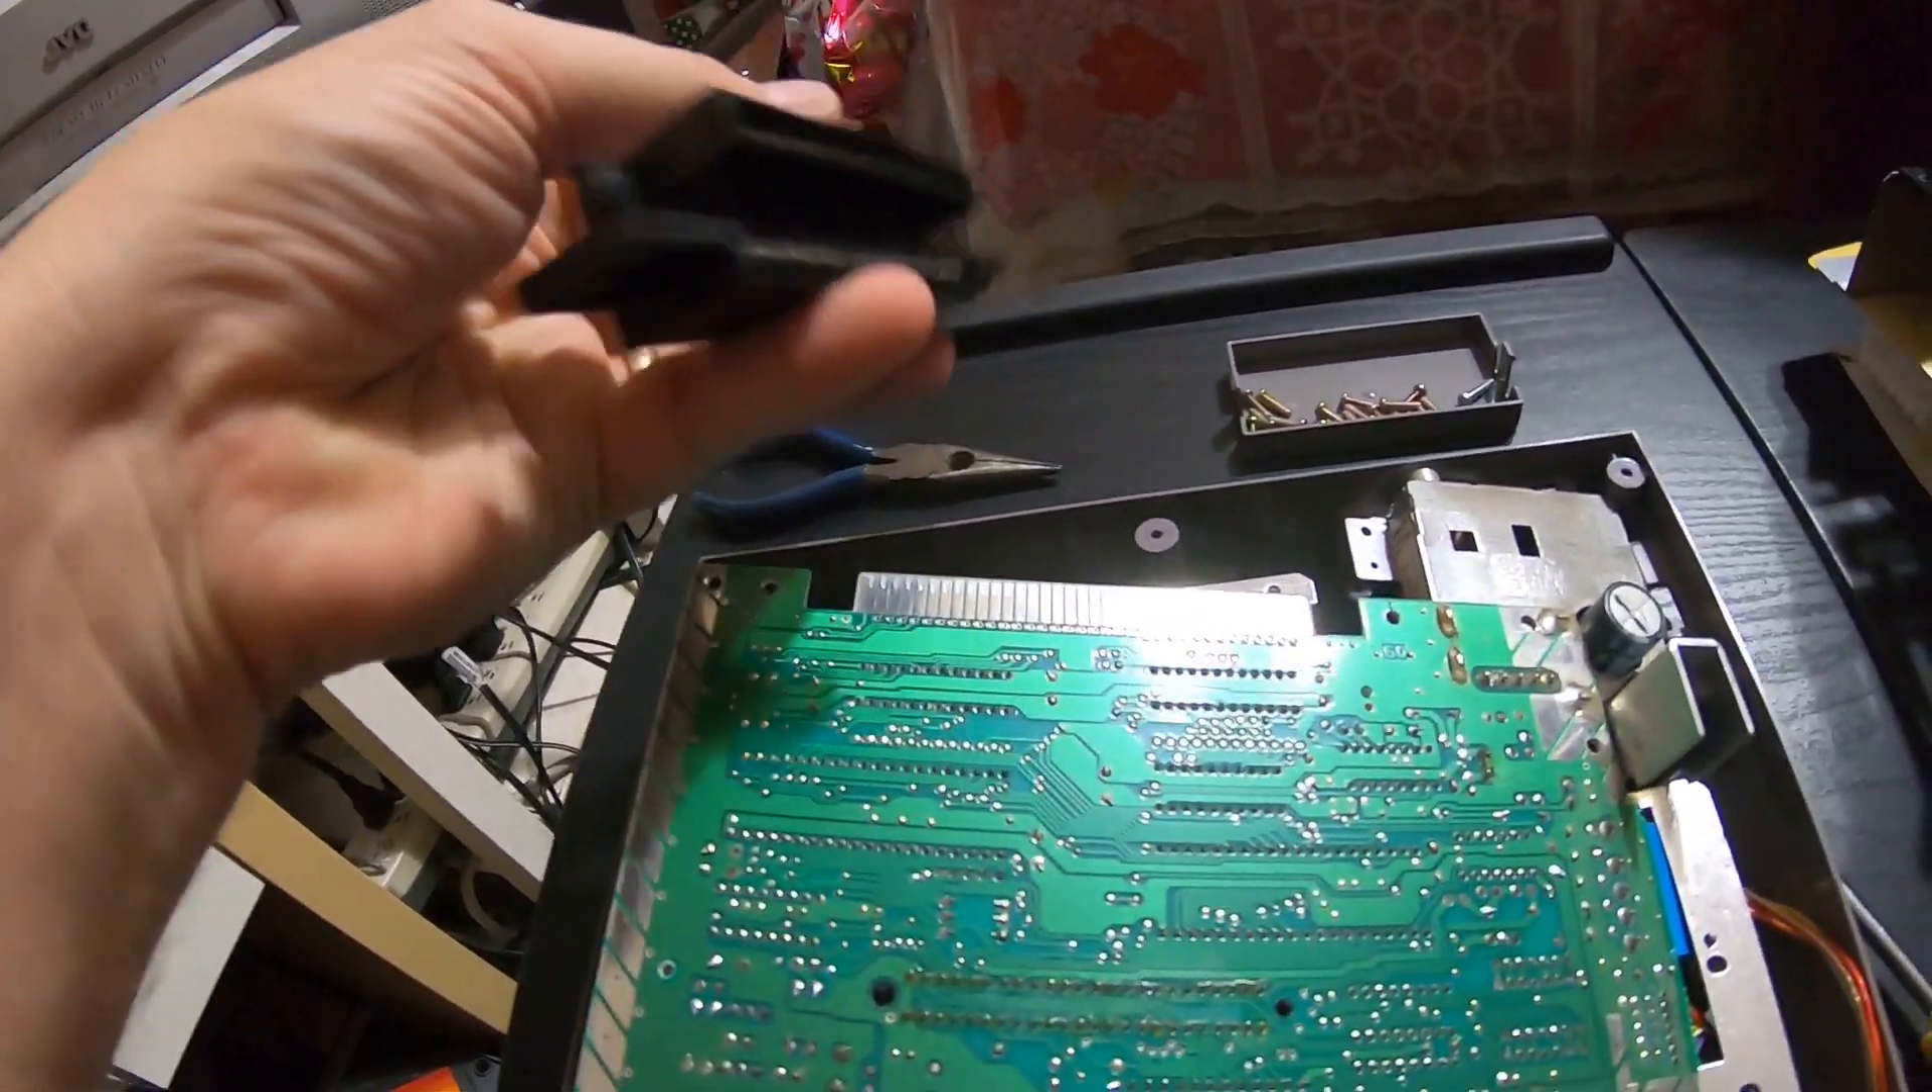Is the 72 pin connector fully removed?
Yes.